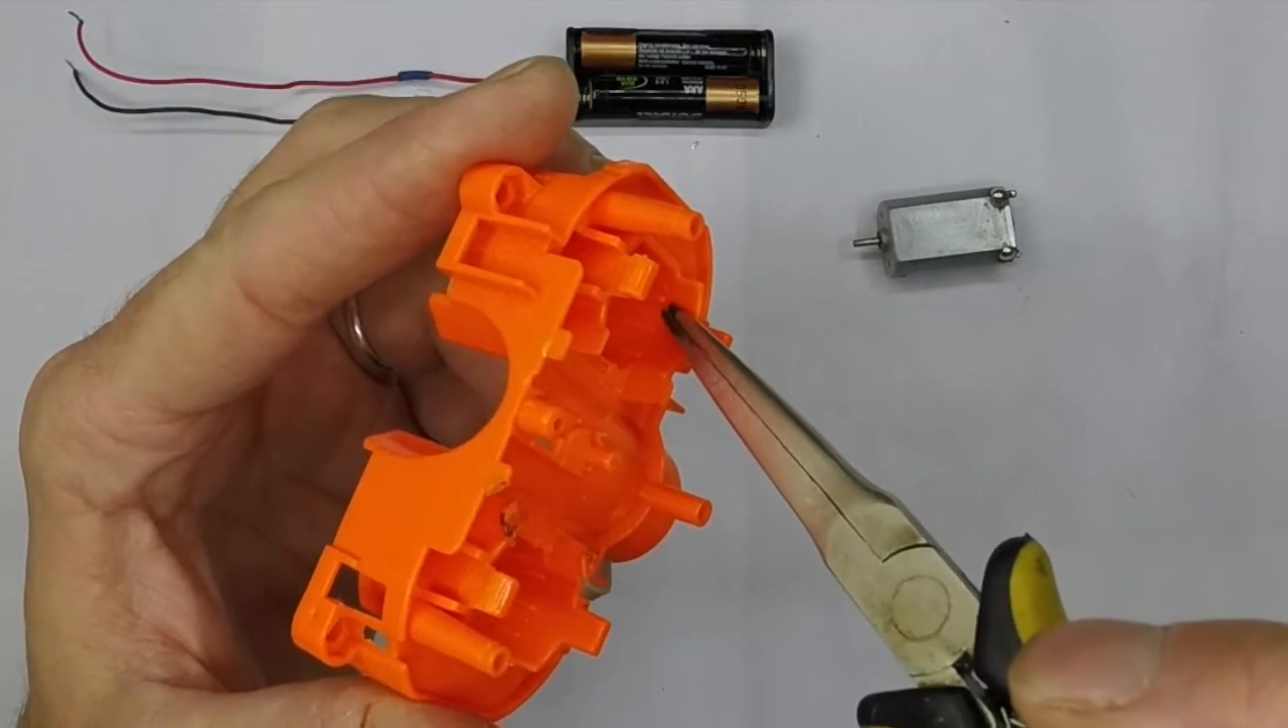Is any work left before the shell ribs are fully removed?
Yes.